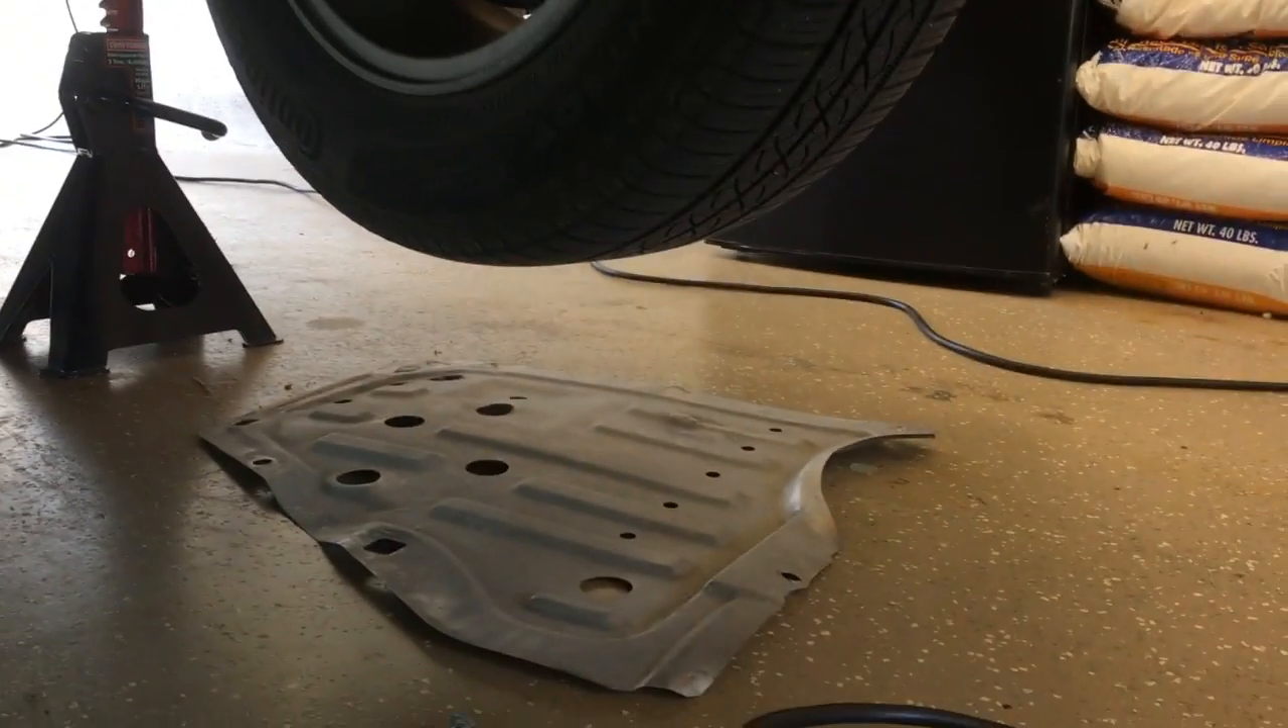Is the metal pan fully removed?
Yes.